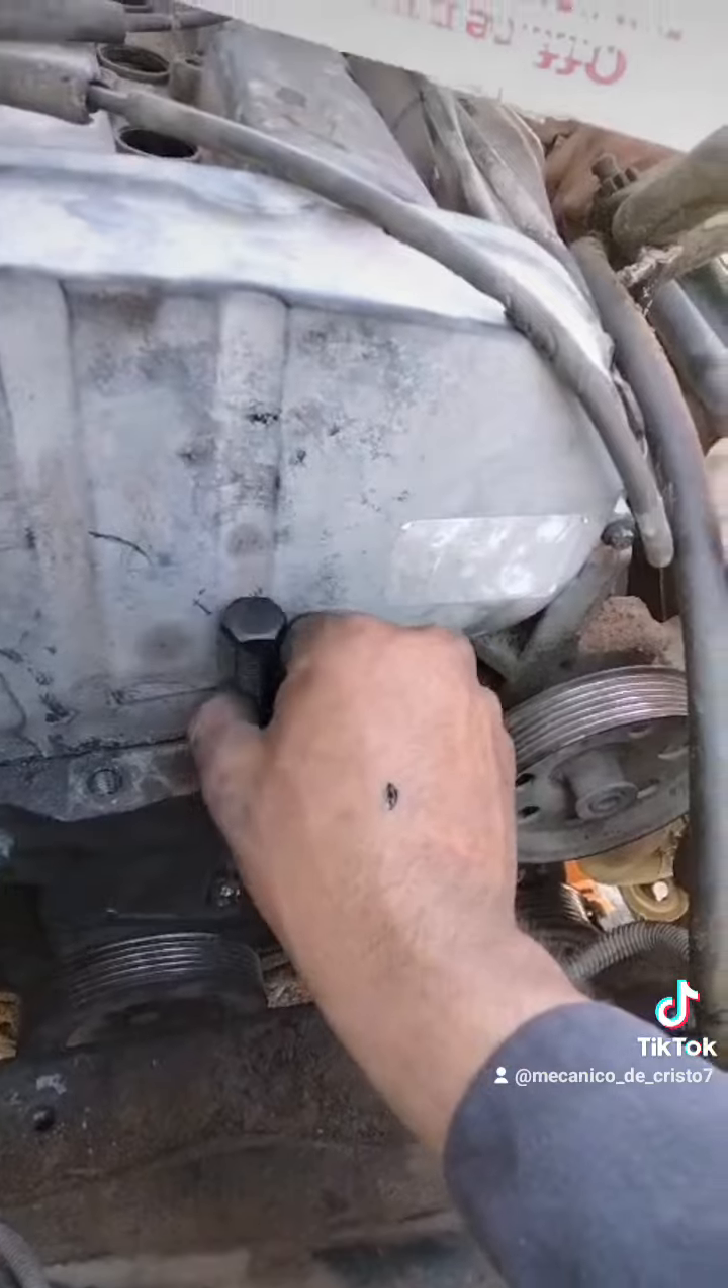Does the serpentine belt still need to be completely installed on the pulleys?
Yes.